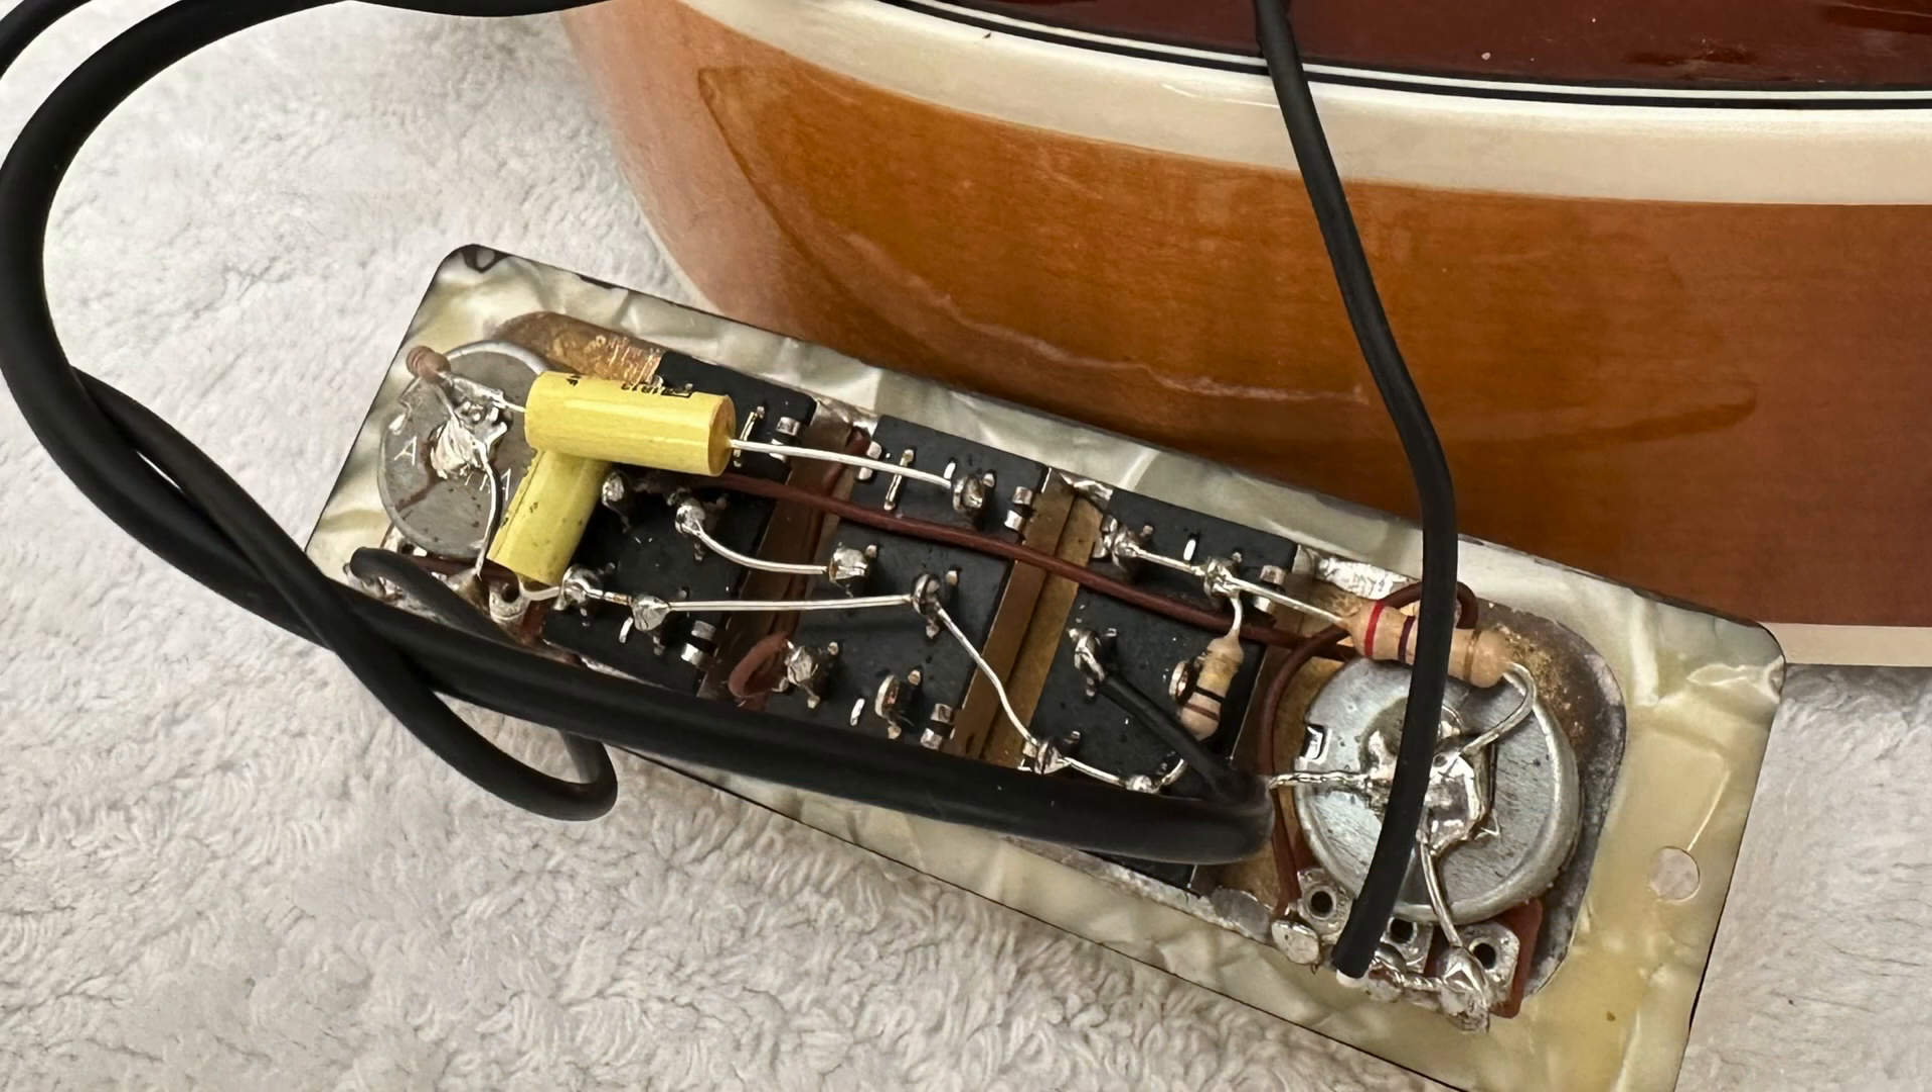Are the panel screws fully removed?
Yes.